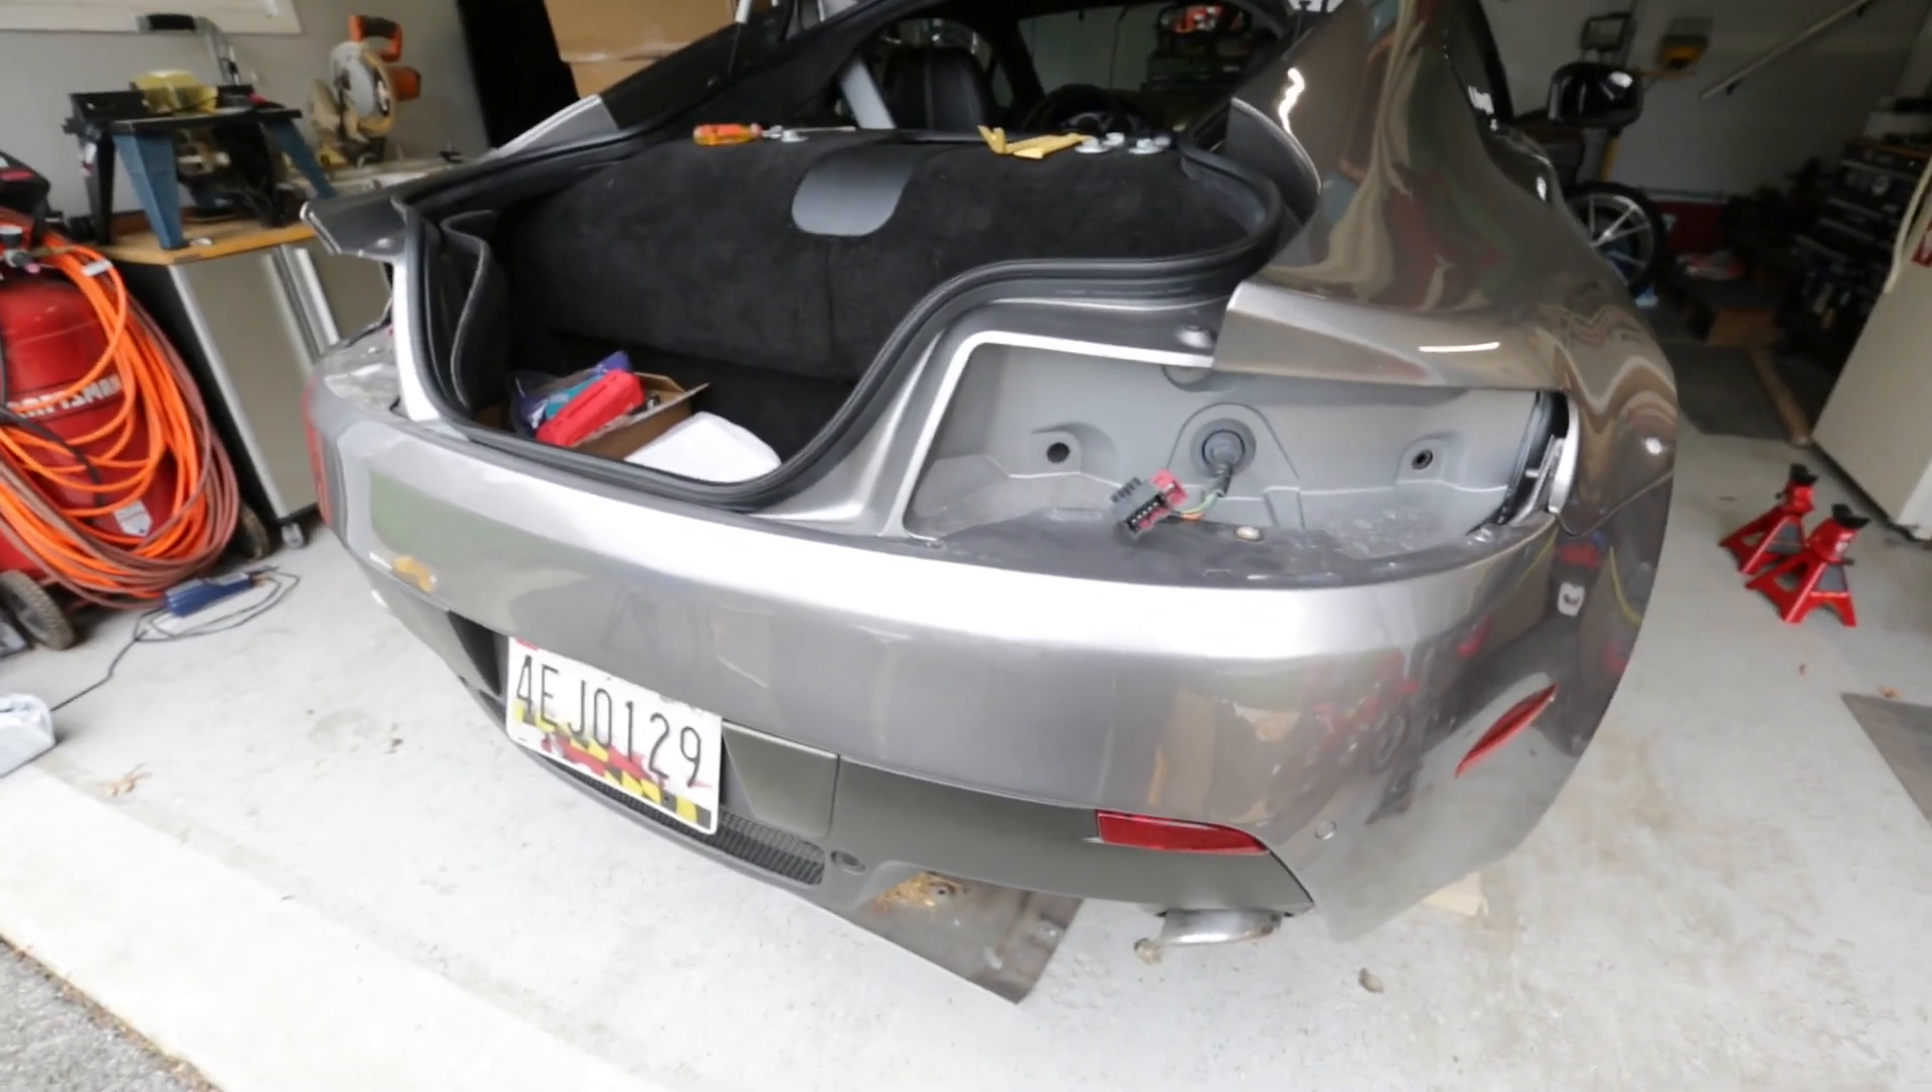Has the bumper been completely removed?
No.